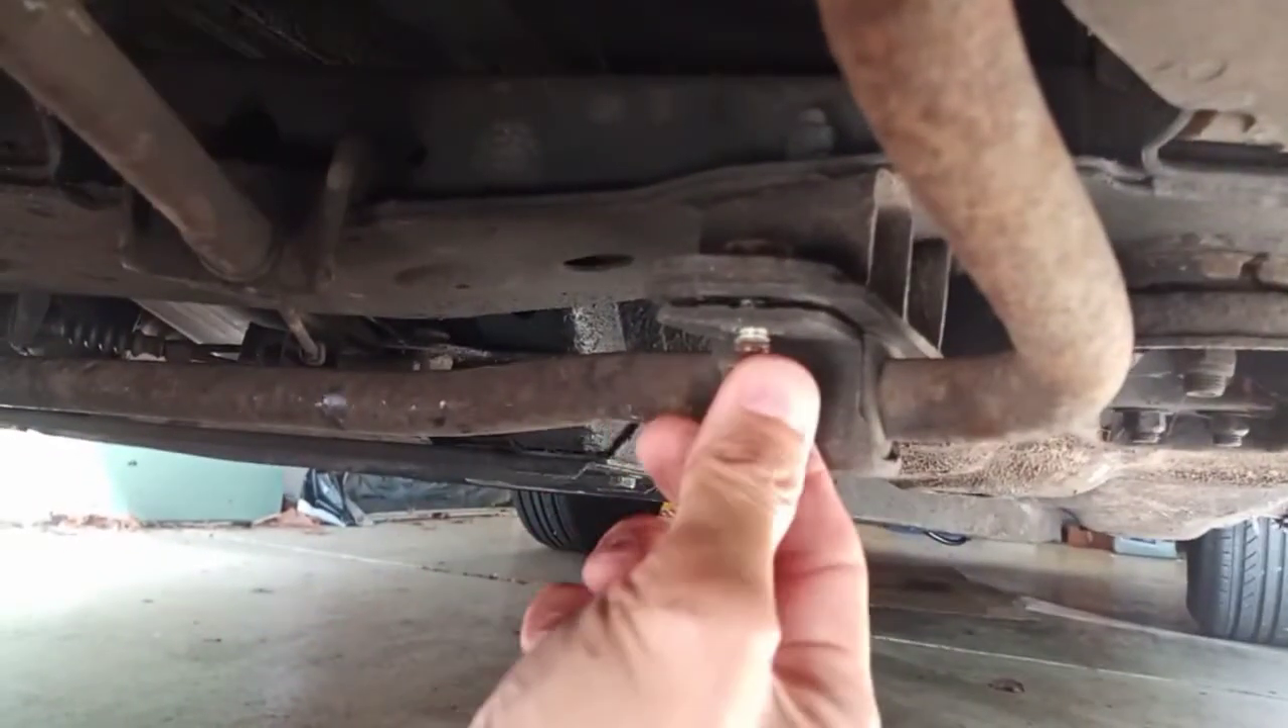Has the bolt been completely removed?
No.